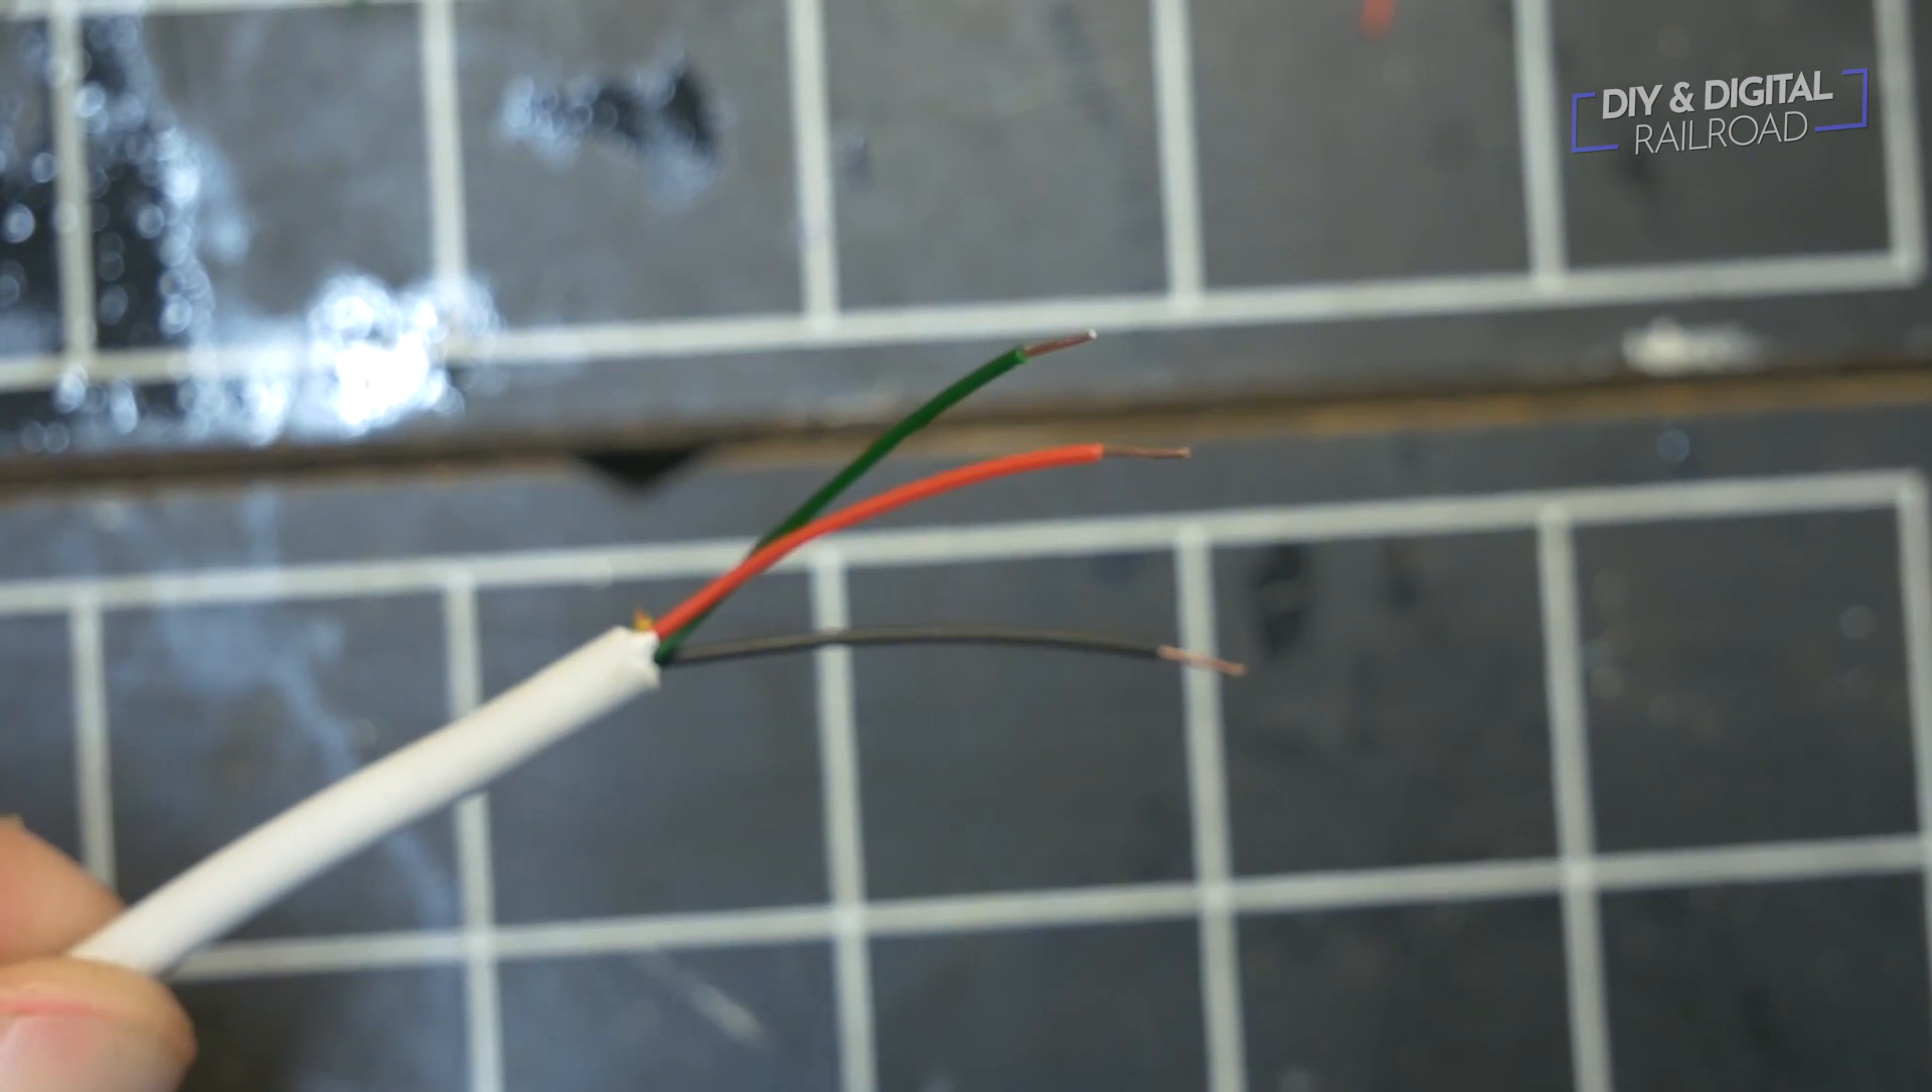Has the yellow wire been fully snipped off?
Yes.